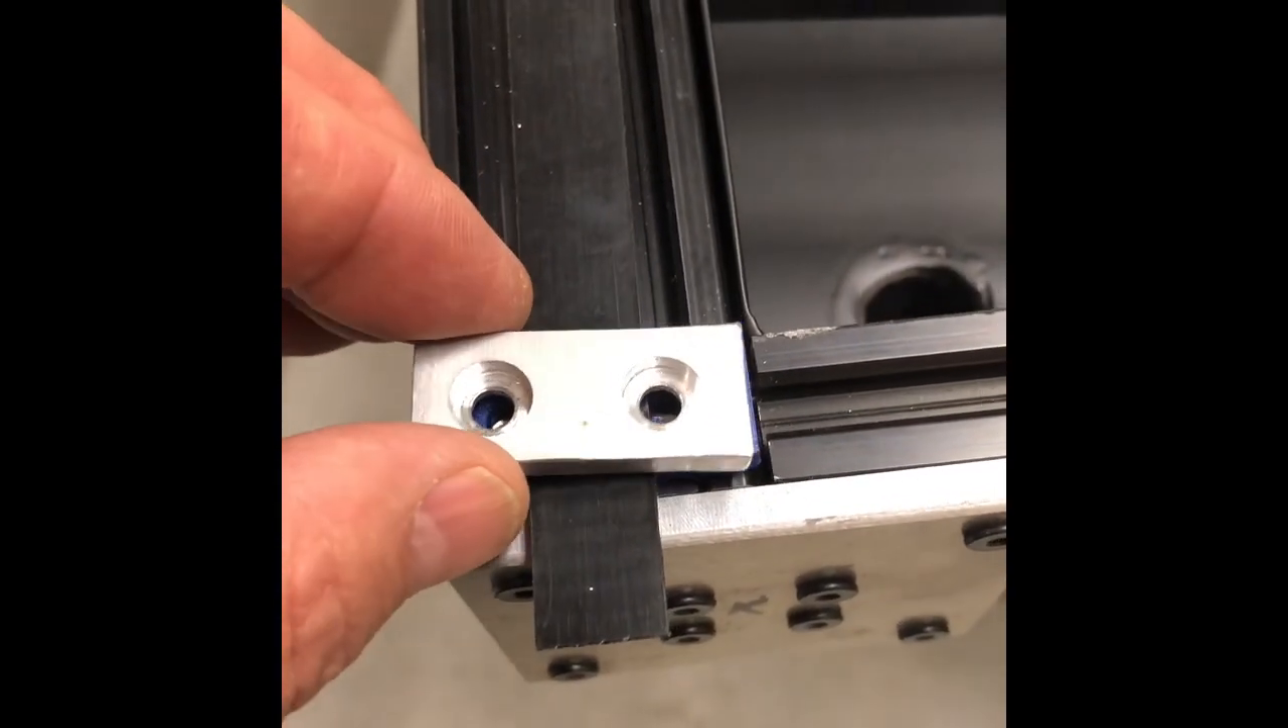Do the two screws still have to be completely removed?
No.